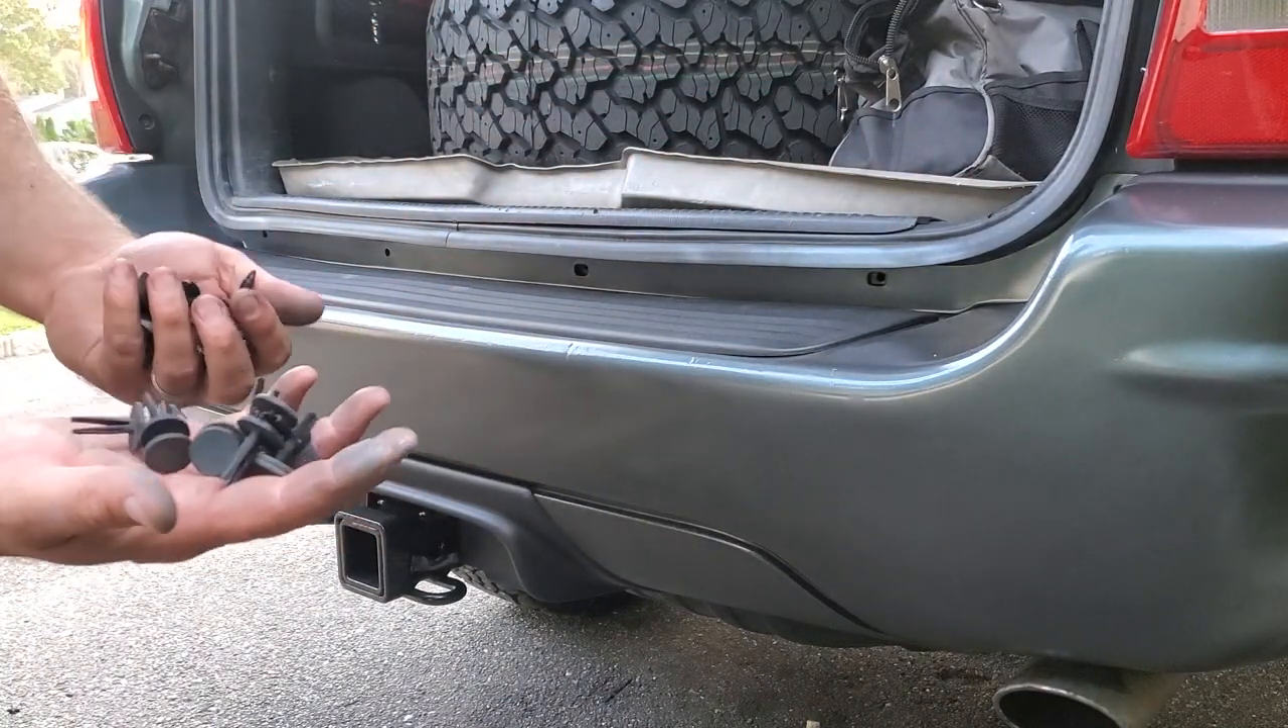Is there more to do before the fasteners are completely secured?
Yes.